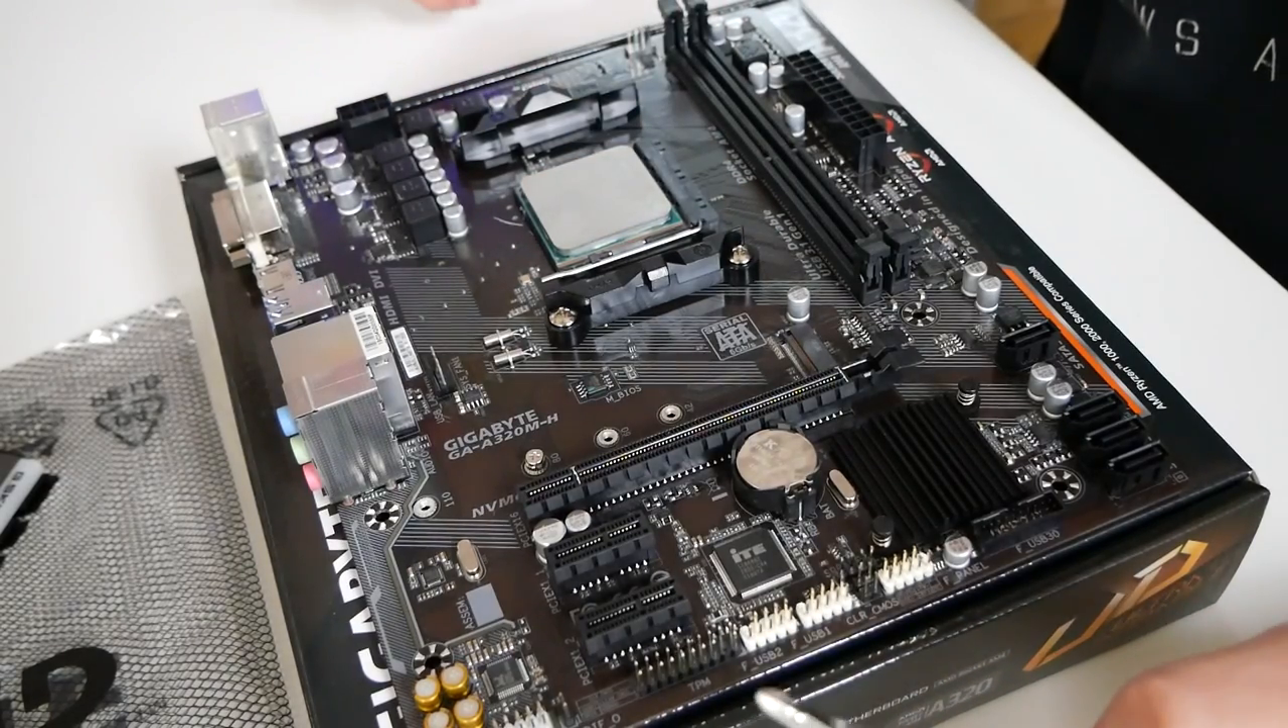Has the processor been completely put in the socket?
Yes.